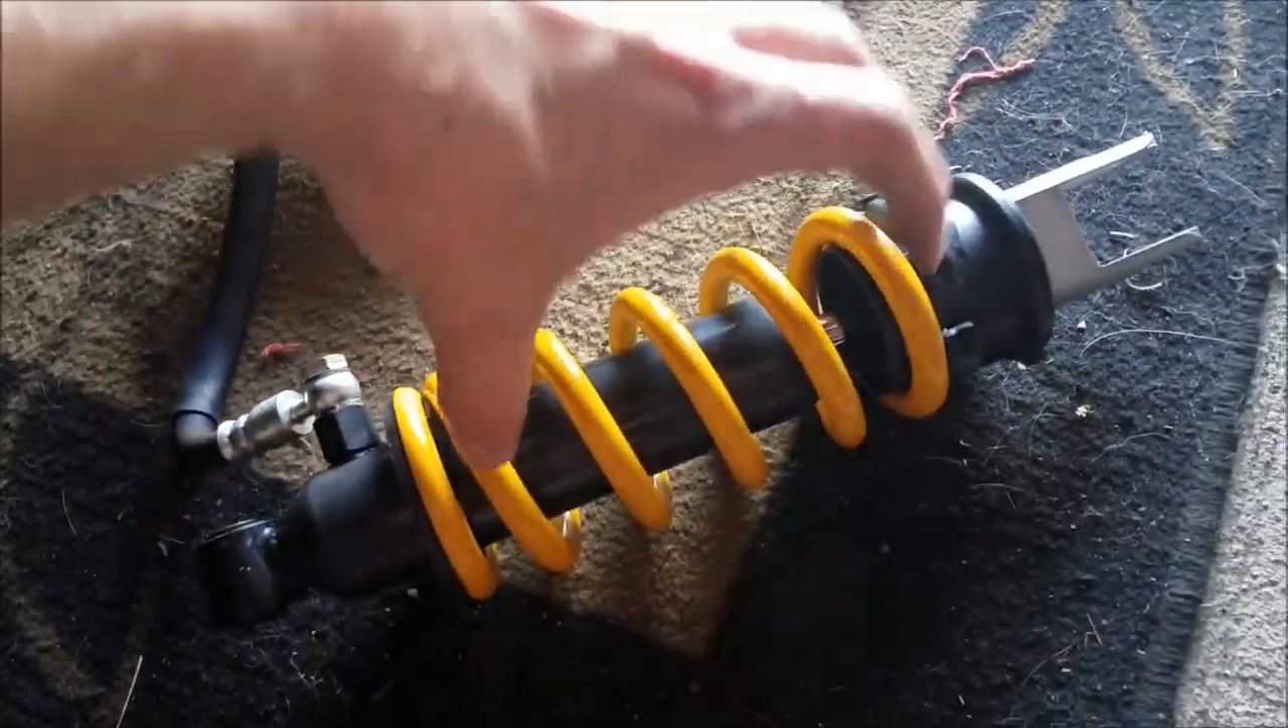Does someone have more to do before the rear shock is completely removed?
No.